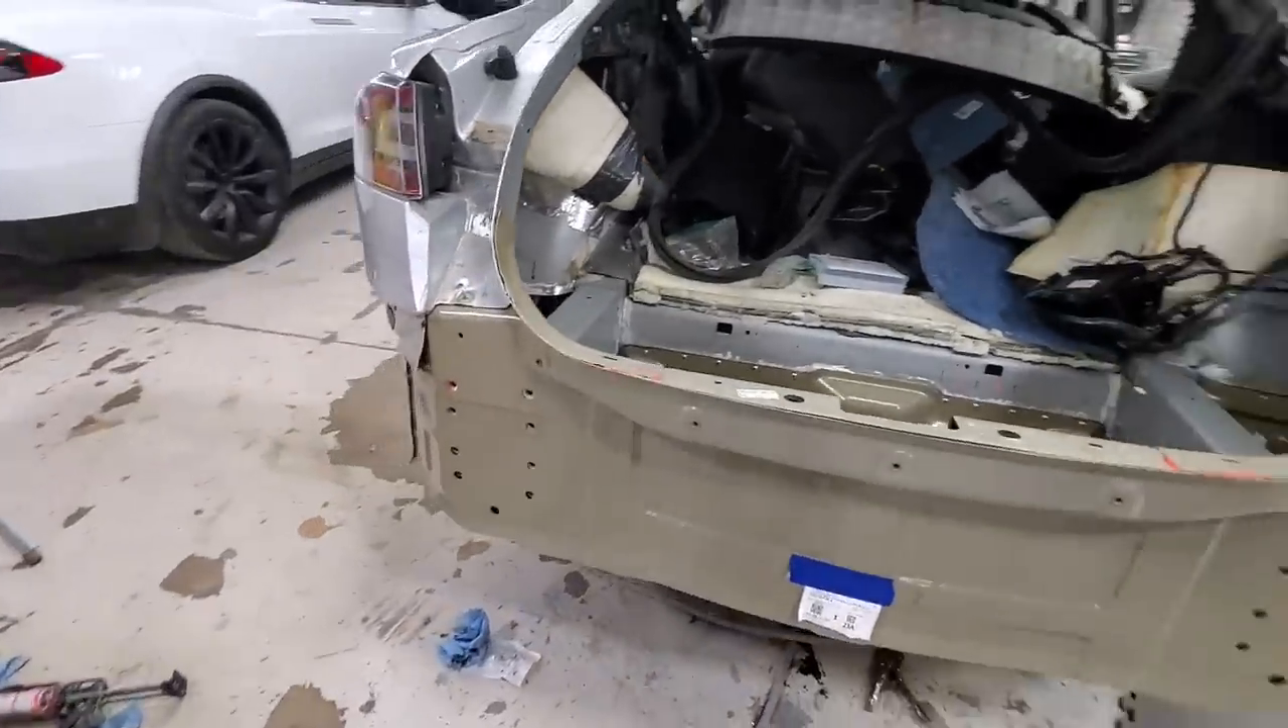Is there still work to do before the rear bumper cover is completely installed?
Yes.